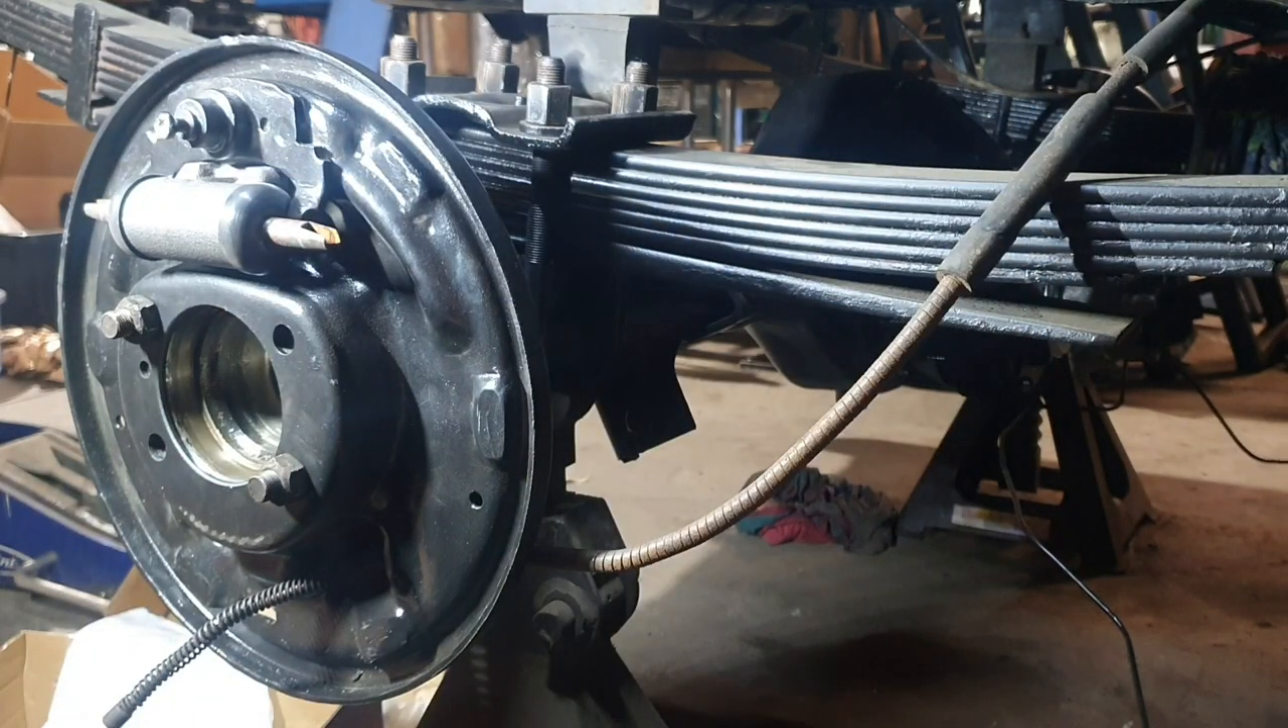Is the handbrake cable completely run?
Yes.